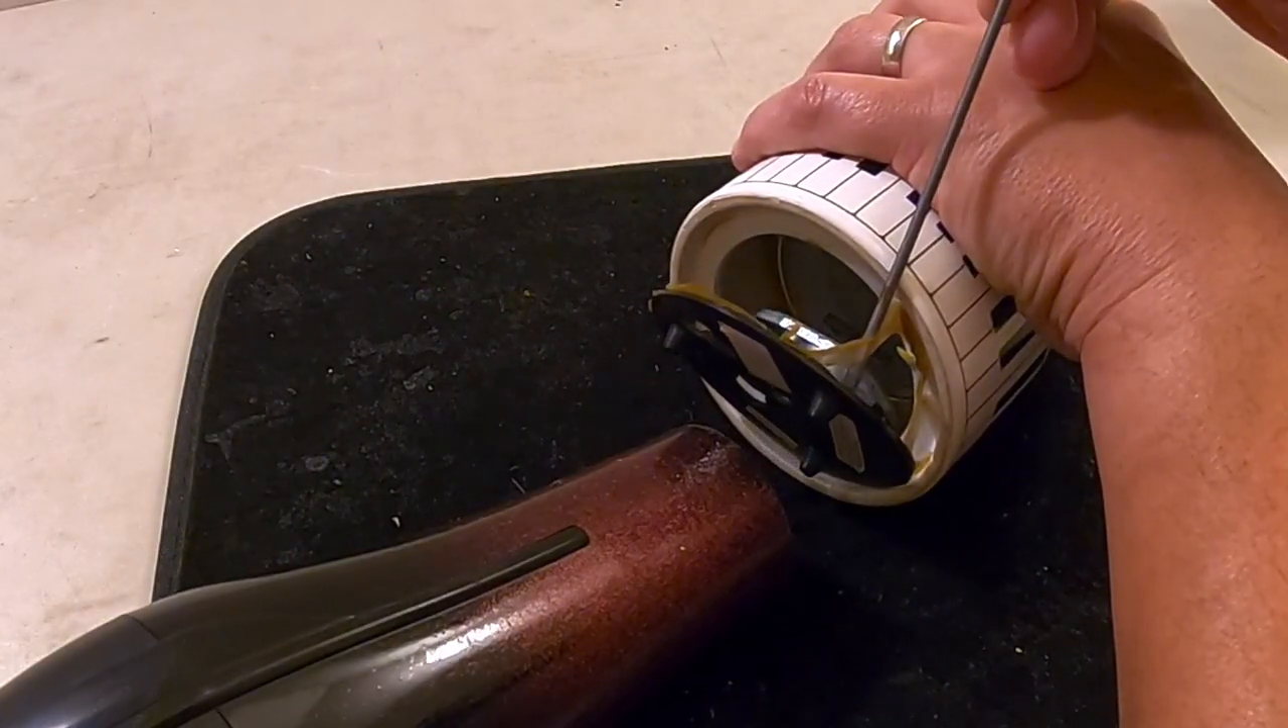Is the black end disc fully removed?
No.